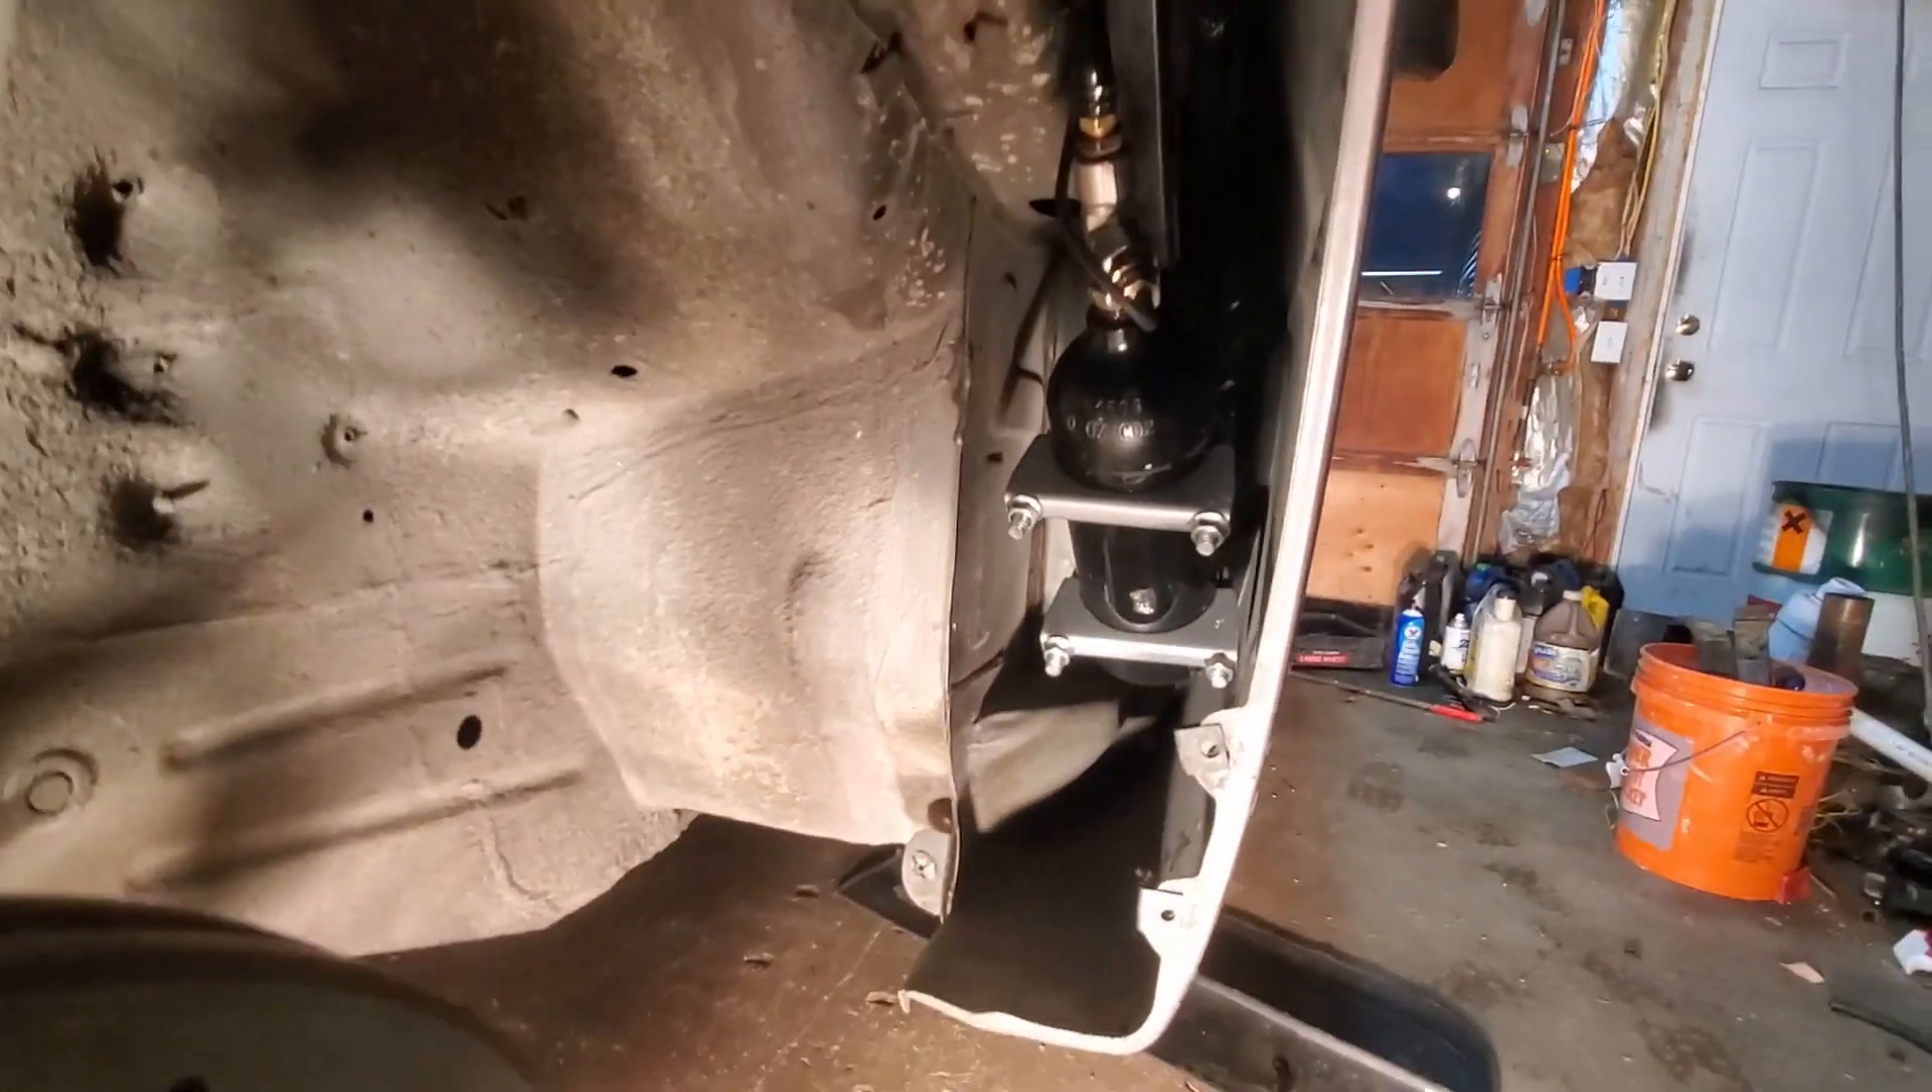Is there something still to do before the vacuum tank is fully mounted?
No.